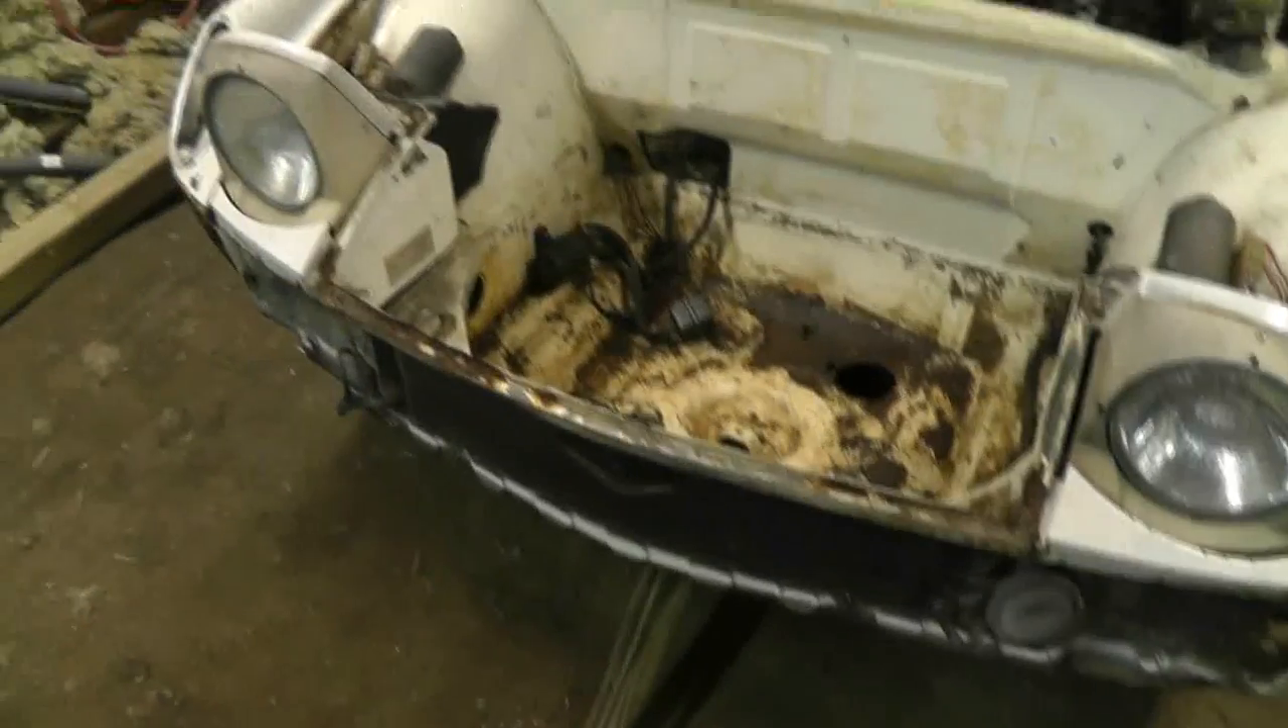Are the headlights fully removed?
No.